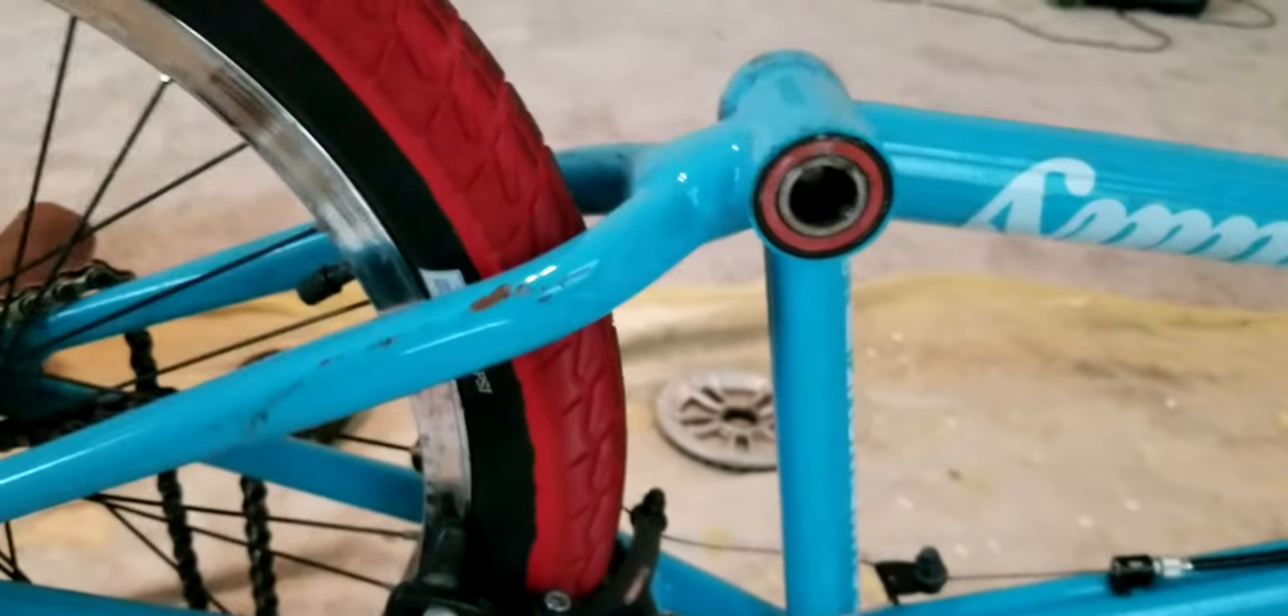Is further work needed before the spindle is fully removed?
No.